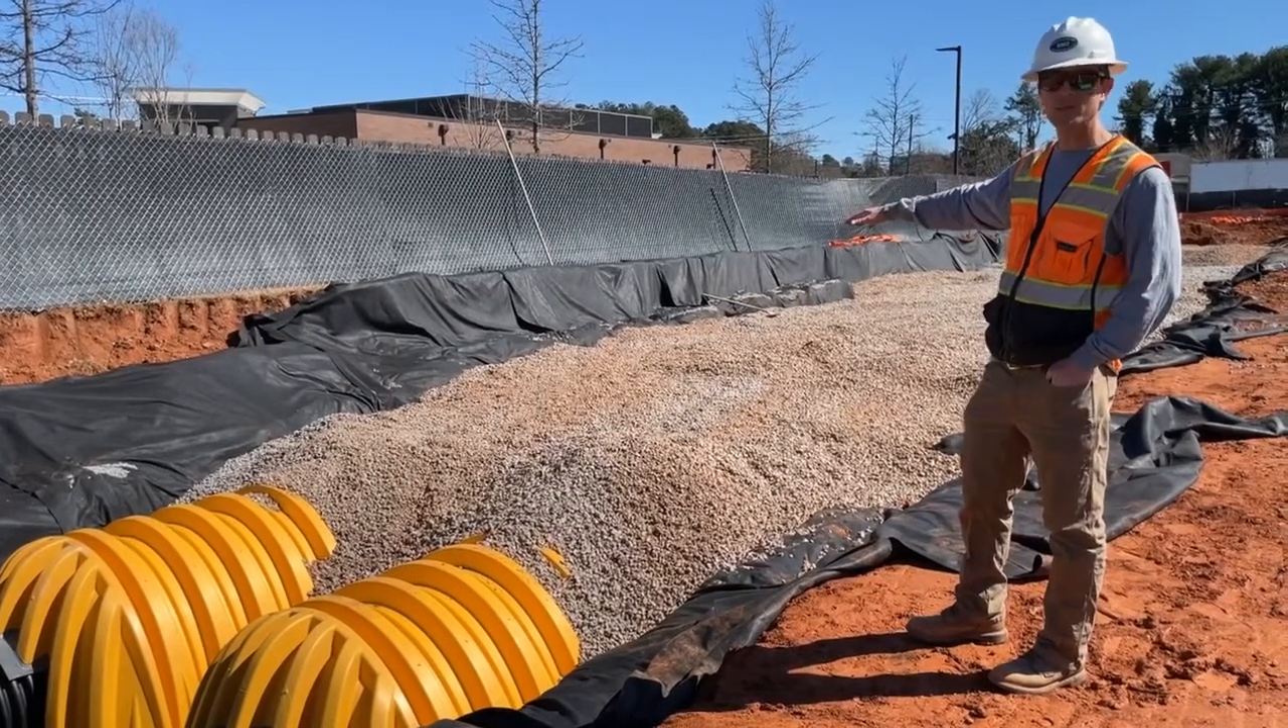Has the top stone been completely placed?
No.